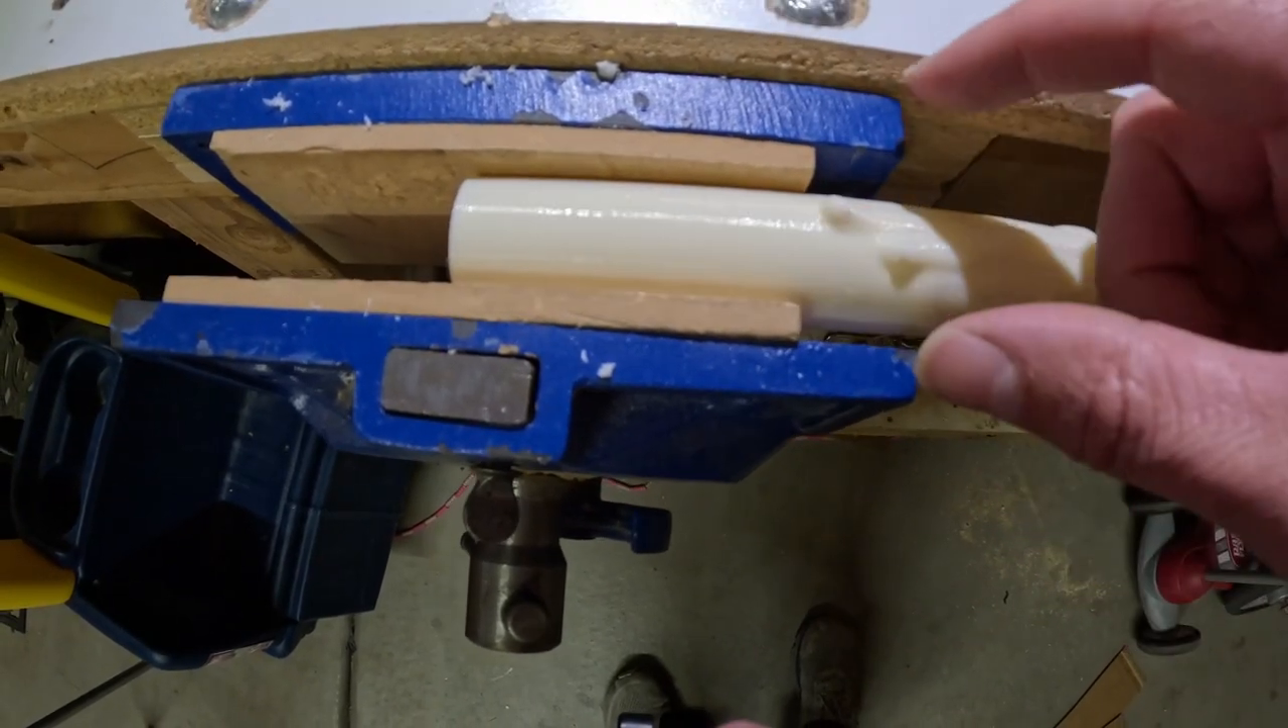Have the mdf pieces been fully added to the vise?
Yes.